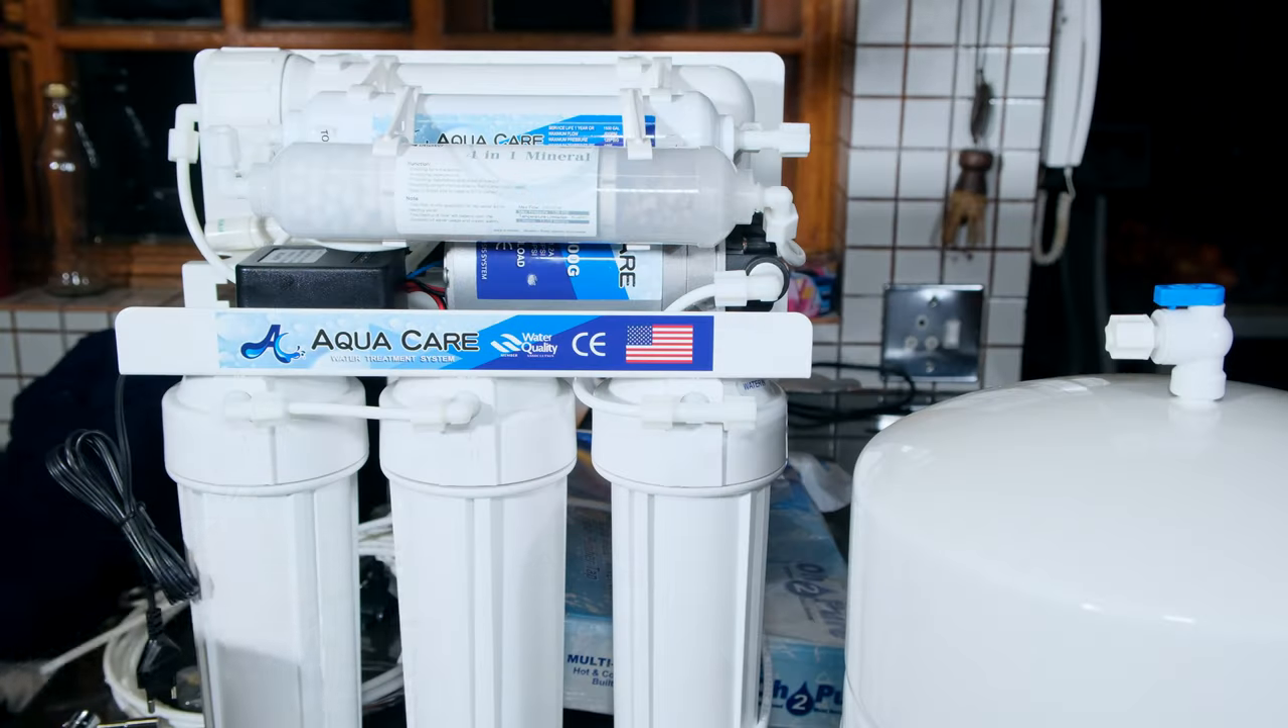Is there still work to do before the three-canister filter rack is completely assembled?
No.